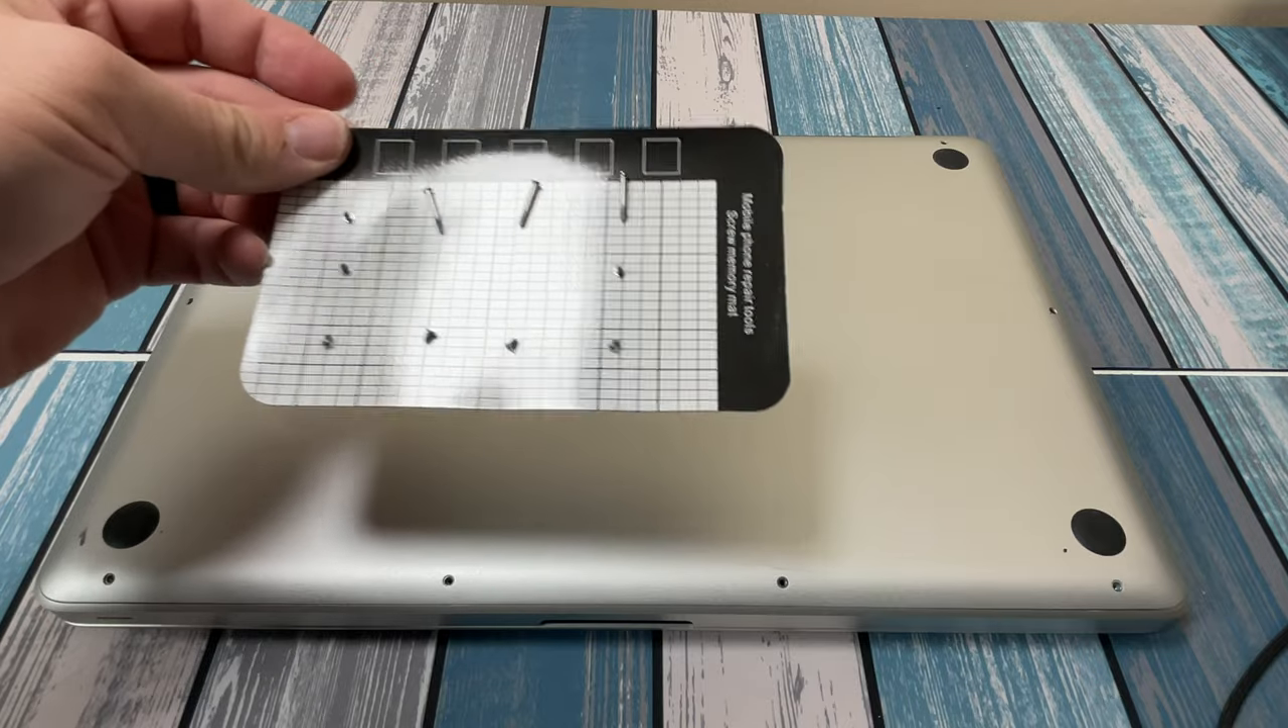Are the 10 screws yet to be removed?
No.